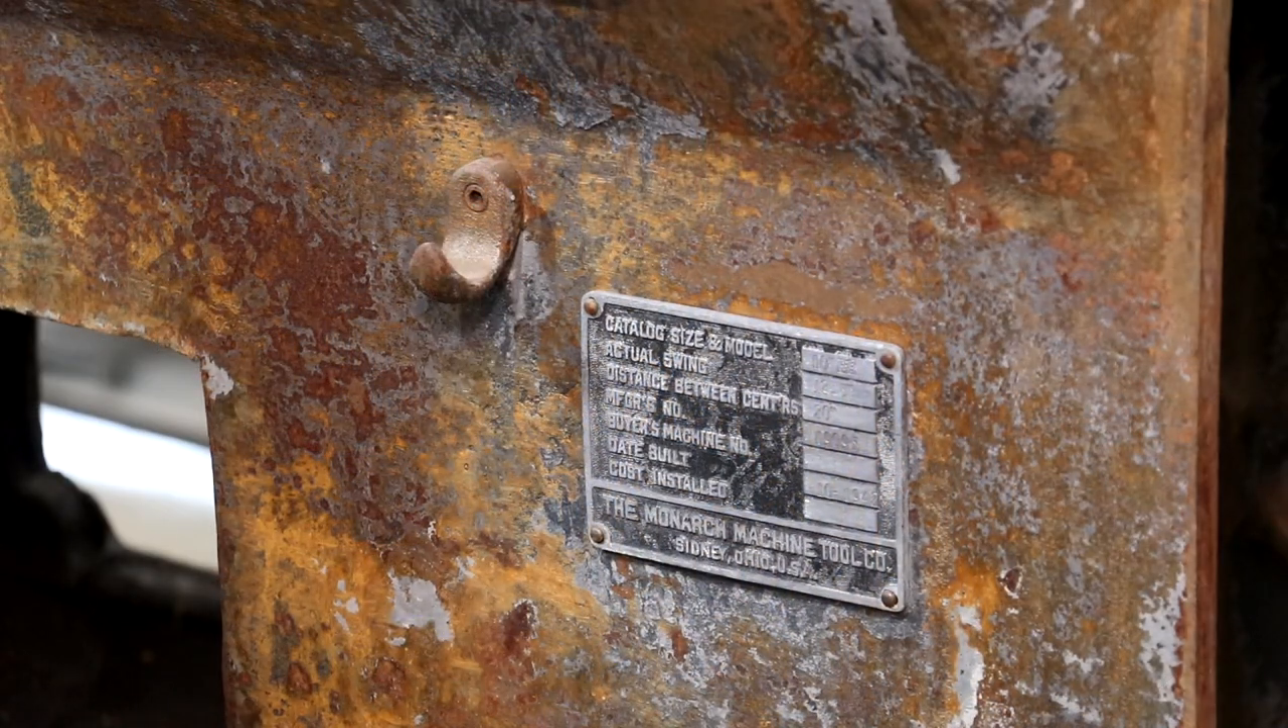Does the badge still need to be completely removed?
Yes.